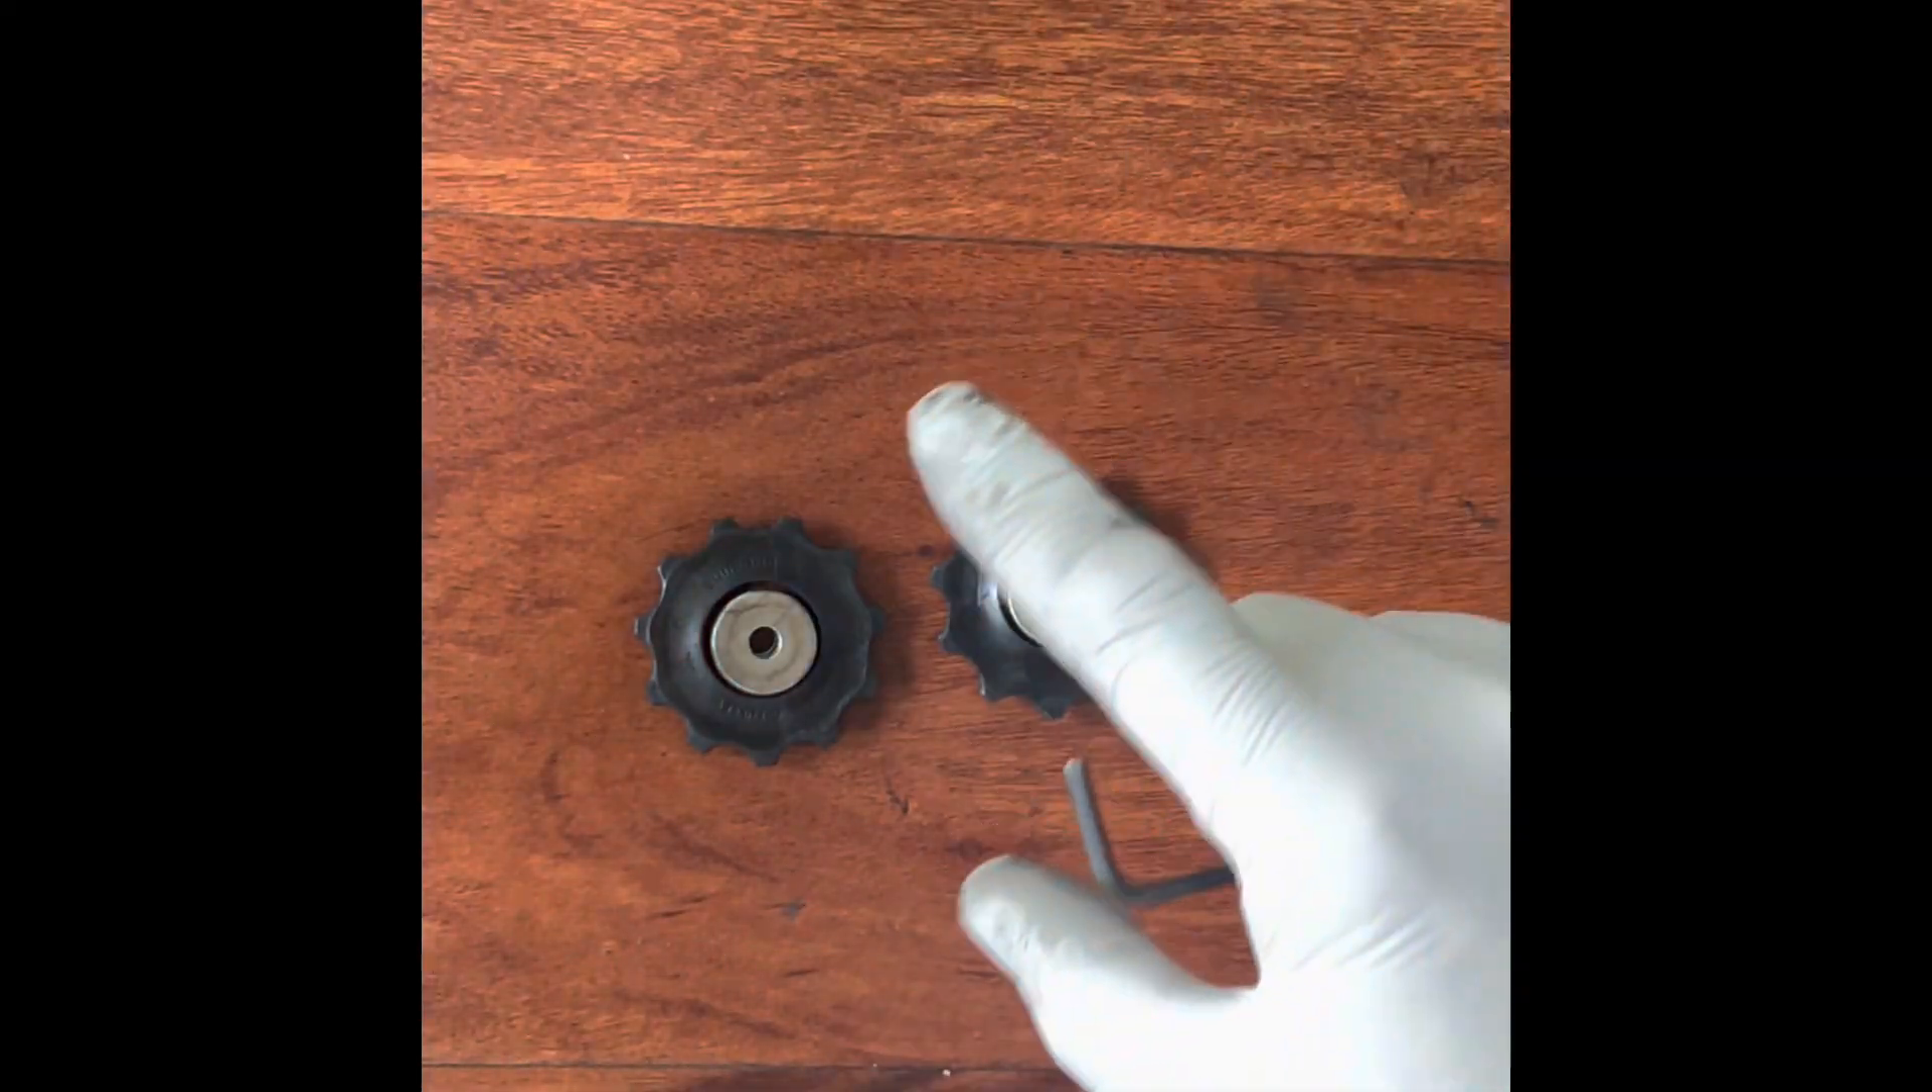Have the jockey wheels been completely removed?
Yes.